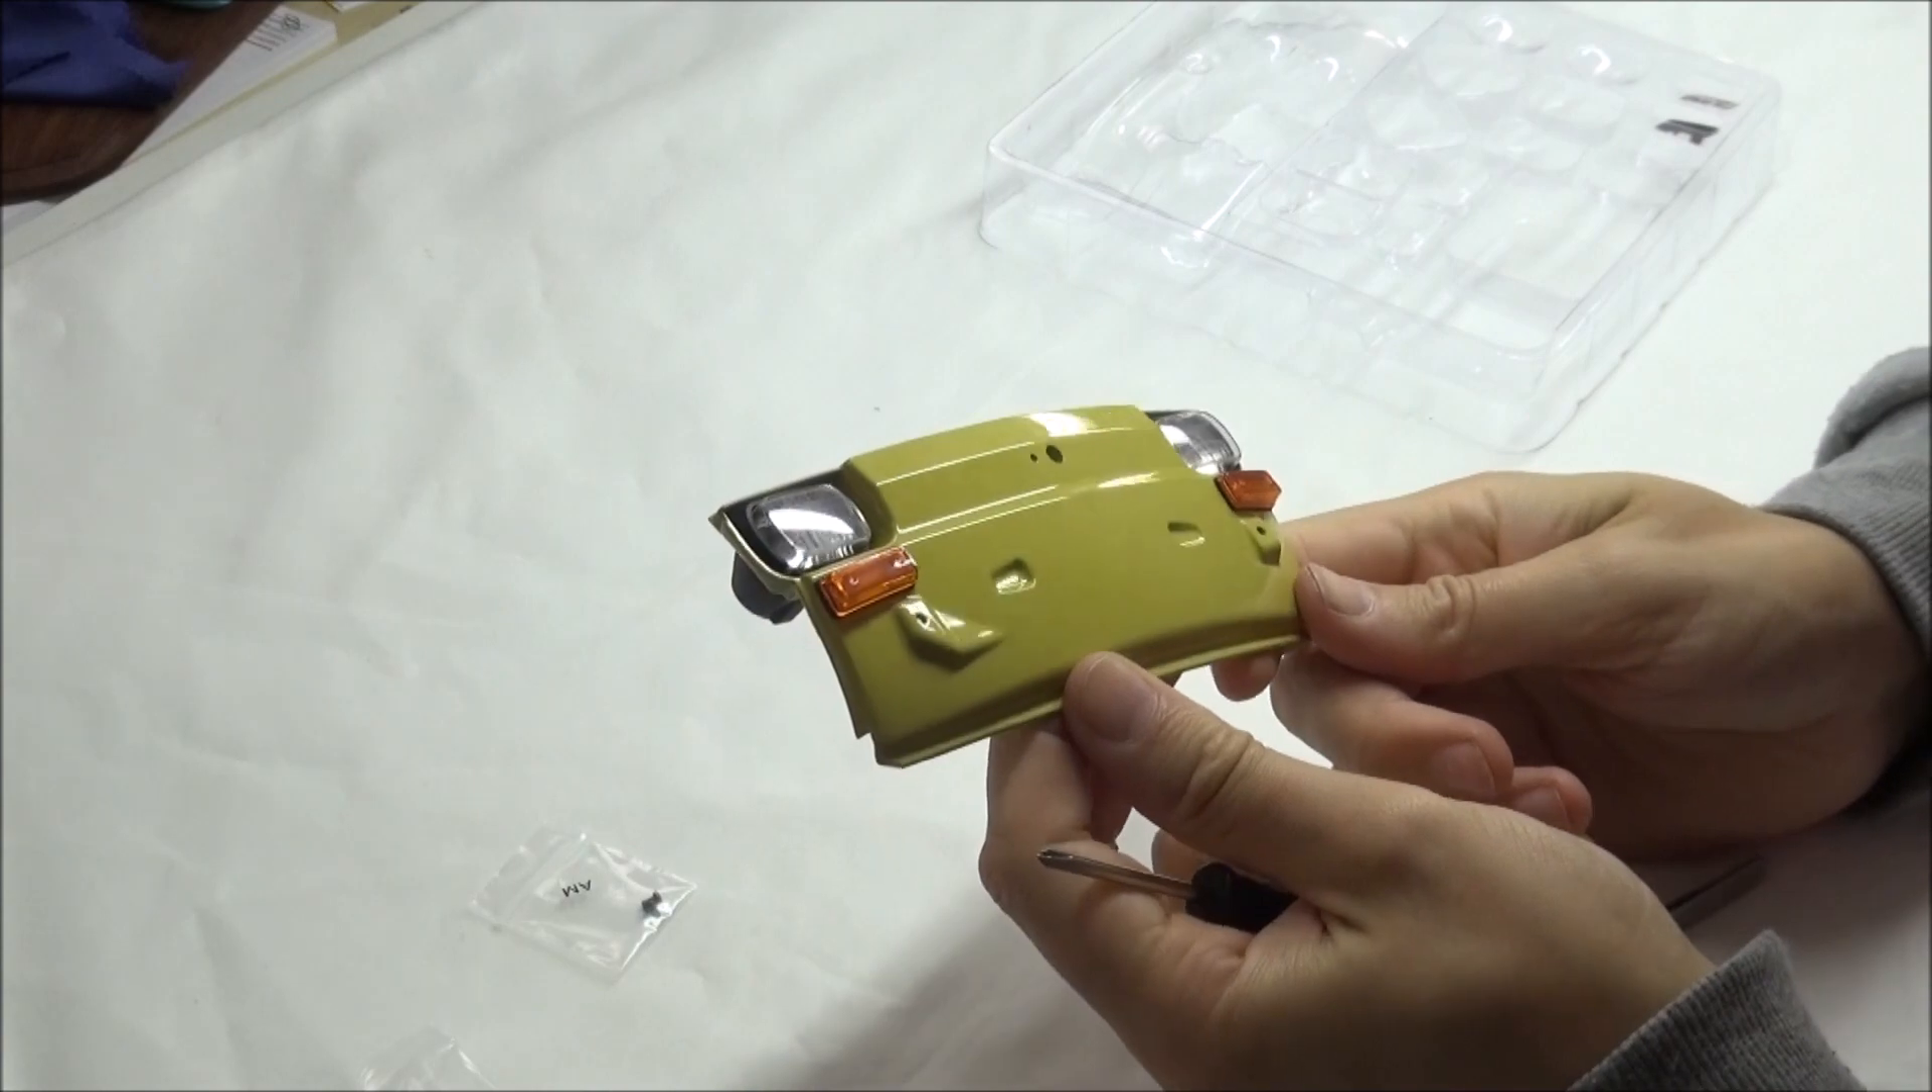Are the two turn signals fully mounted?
Yes.